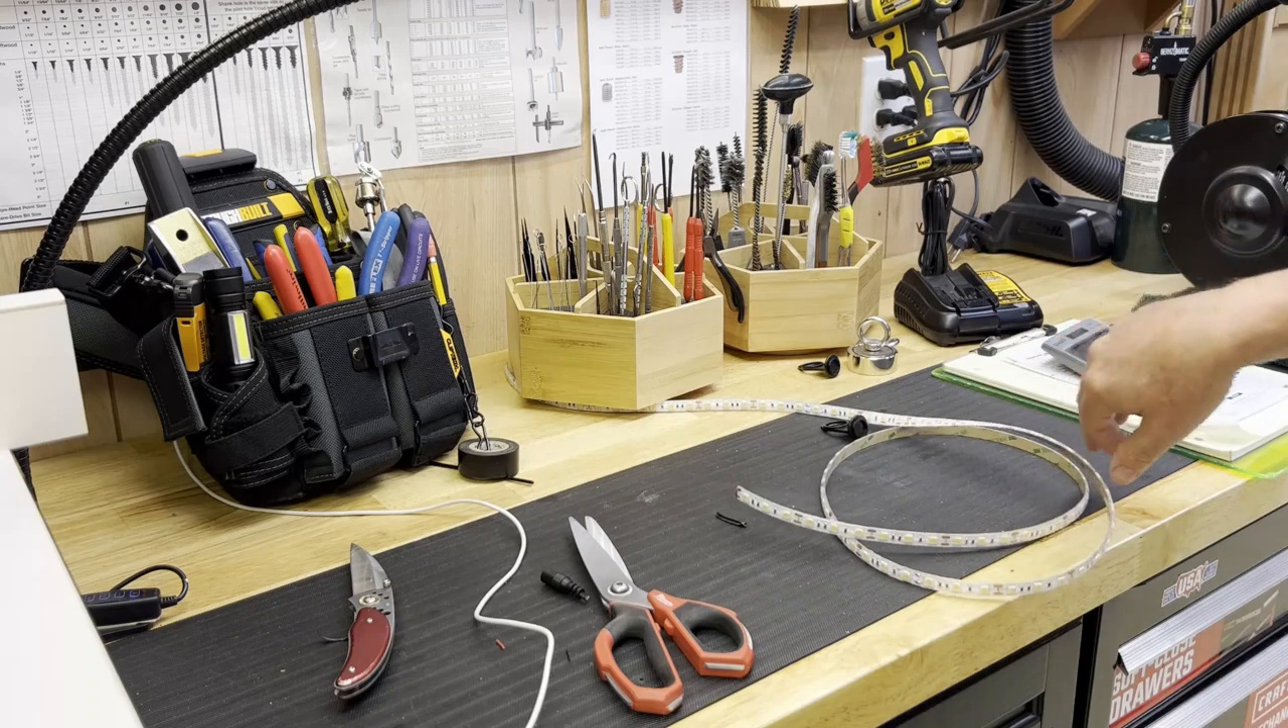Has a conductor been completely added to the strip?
No.